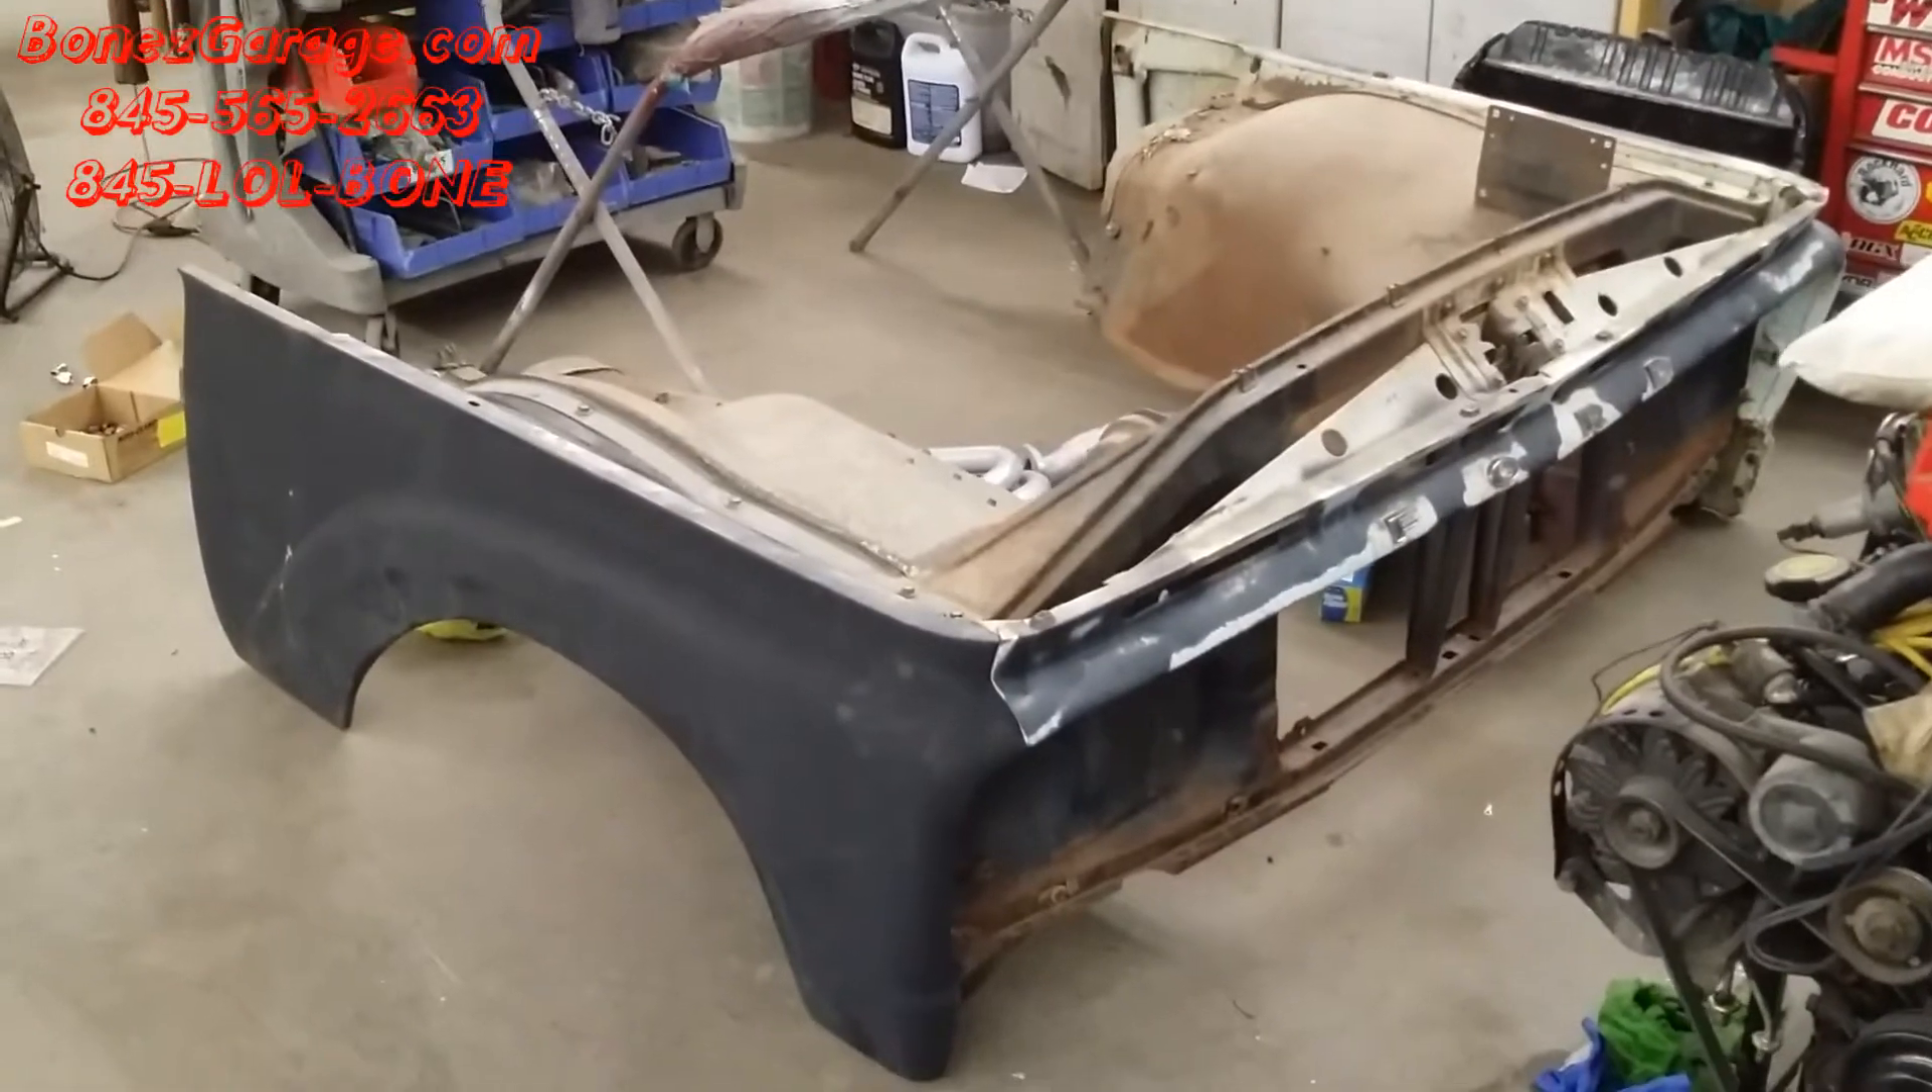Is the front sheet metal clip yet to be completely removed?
No.